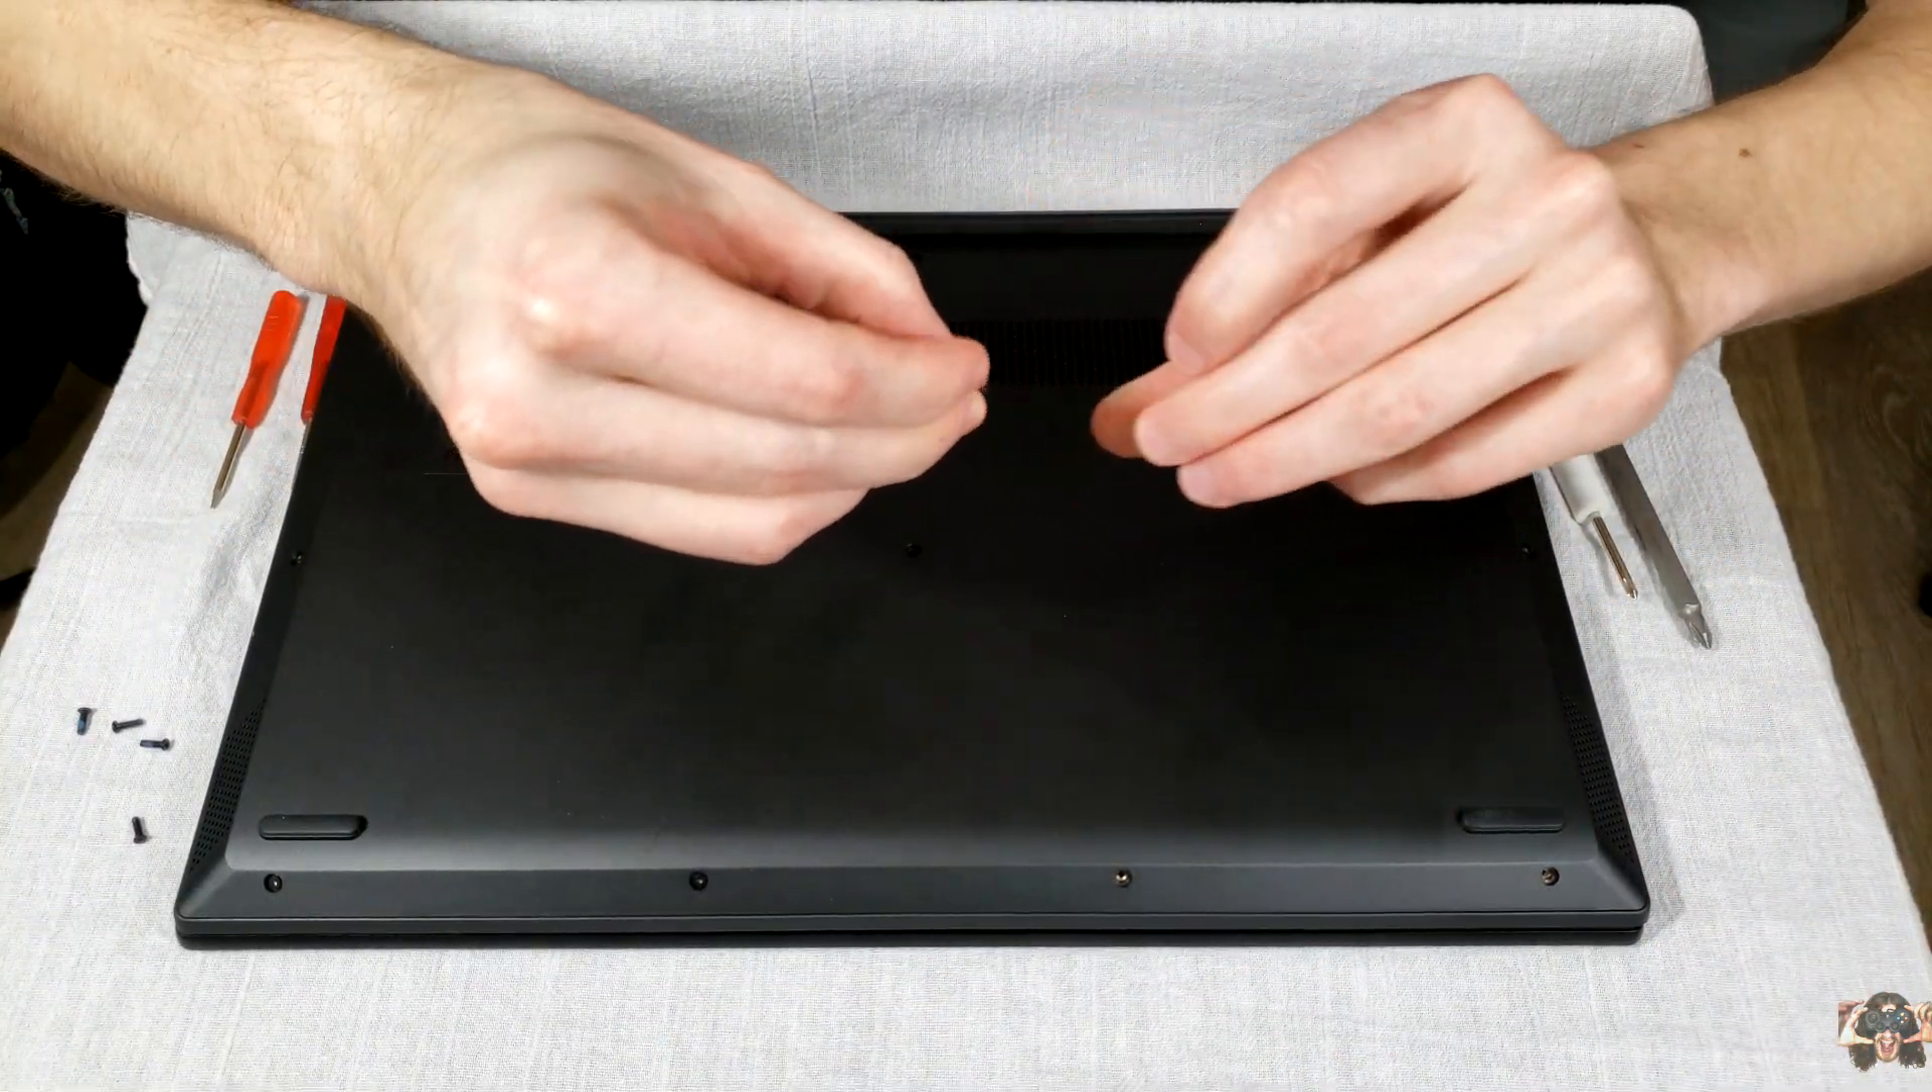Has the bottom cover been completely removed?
No.